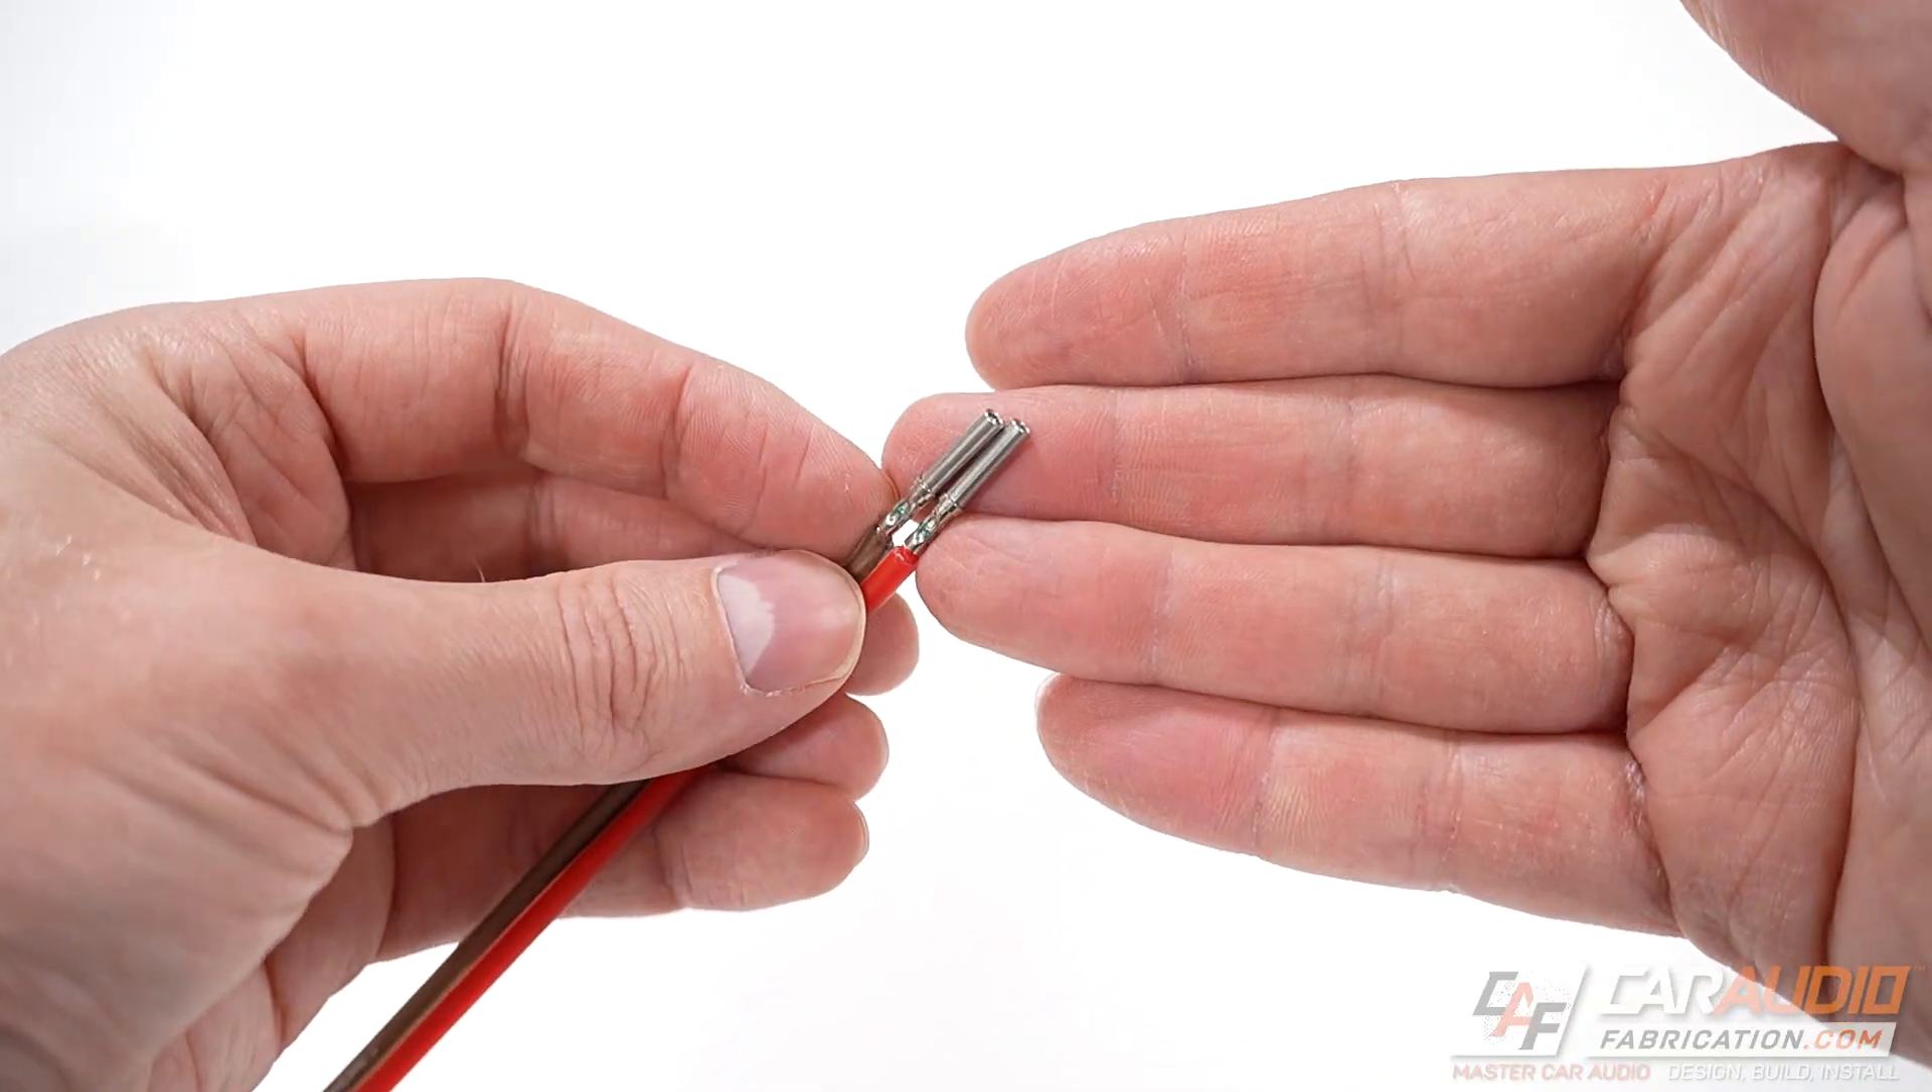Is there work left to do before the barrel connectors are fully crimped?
No.